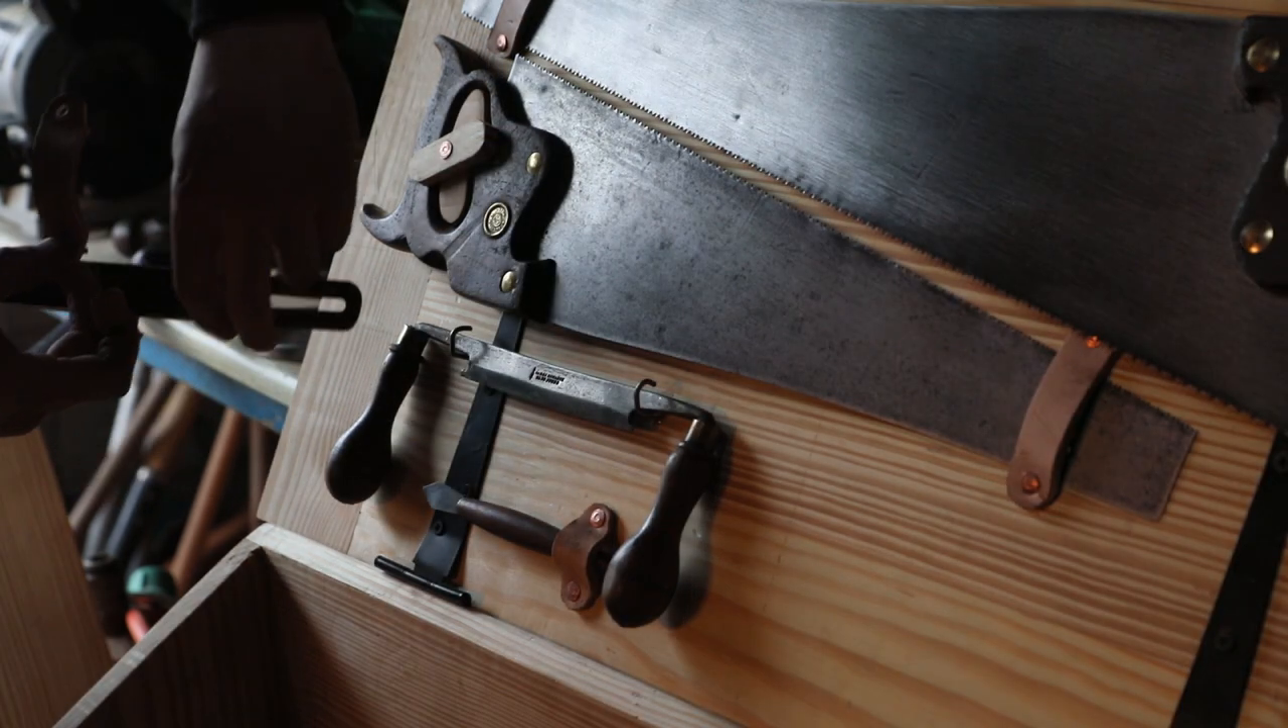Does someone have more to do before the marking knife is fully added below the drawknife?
No.